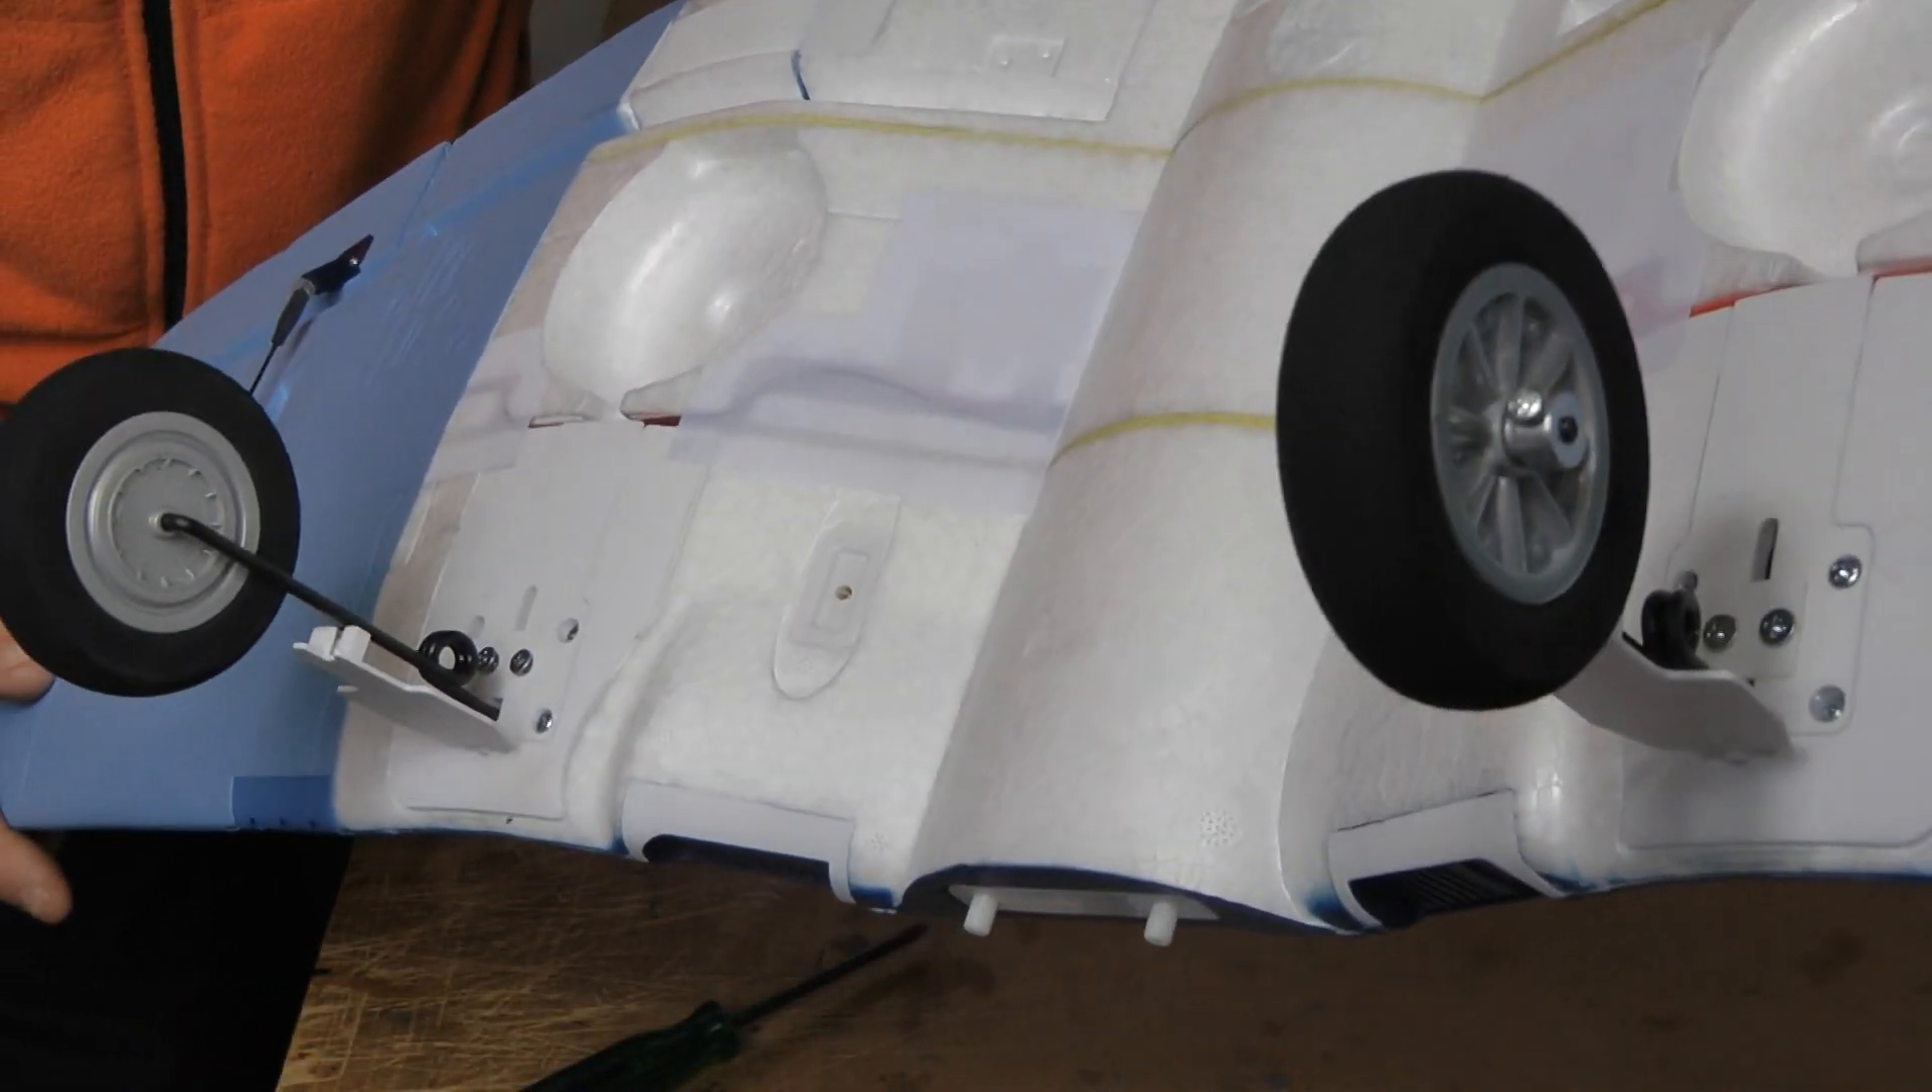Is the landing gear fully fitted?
Yes.